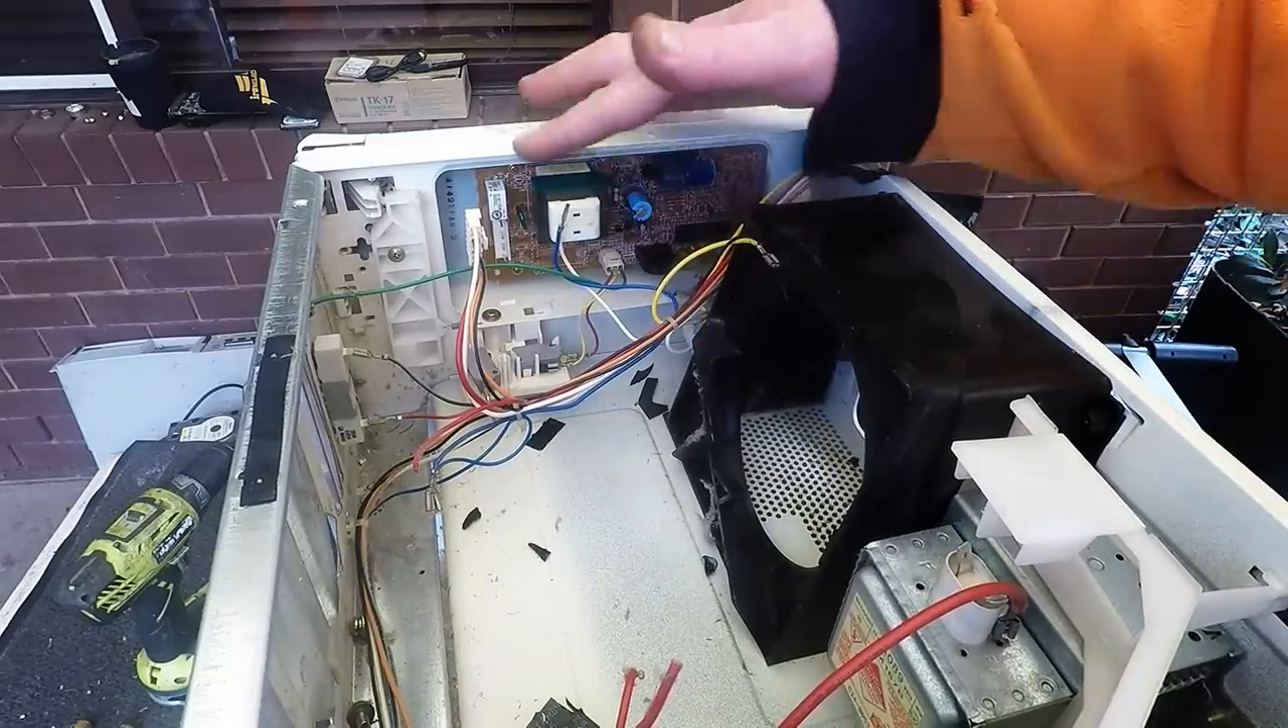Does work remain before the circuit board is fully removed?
Yes.